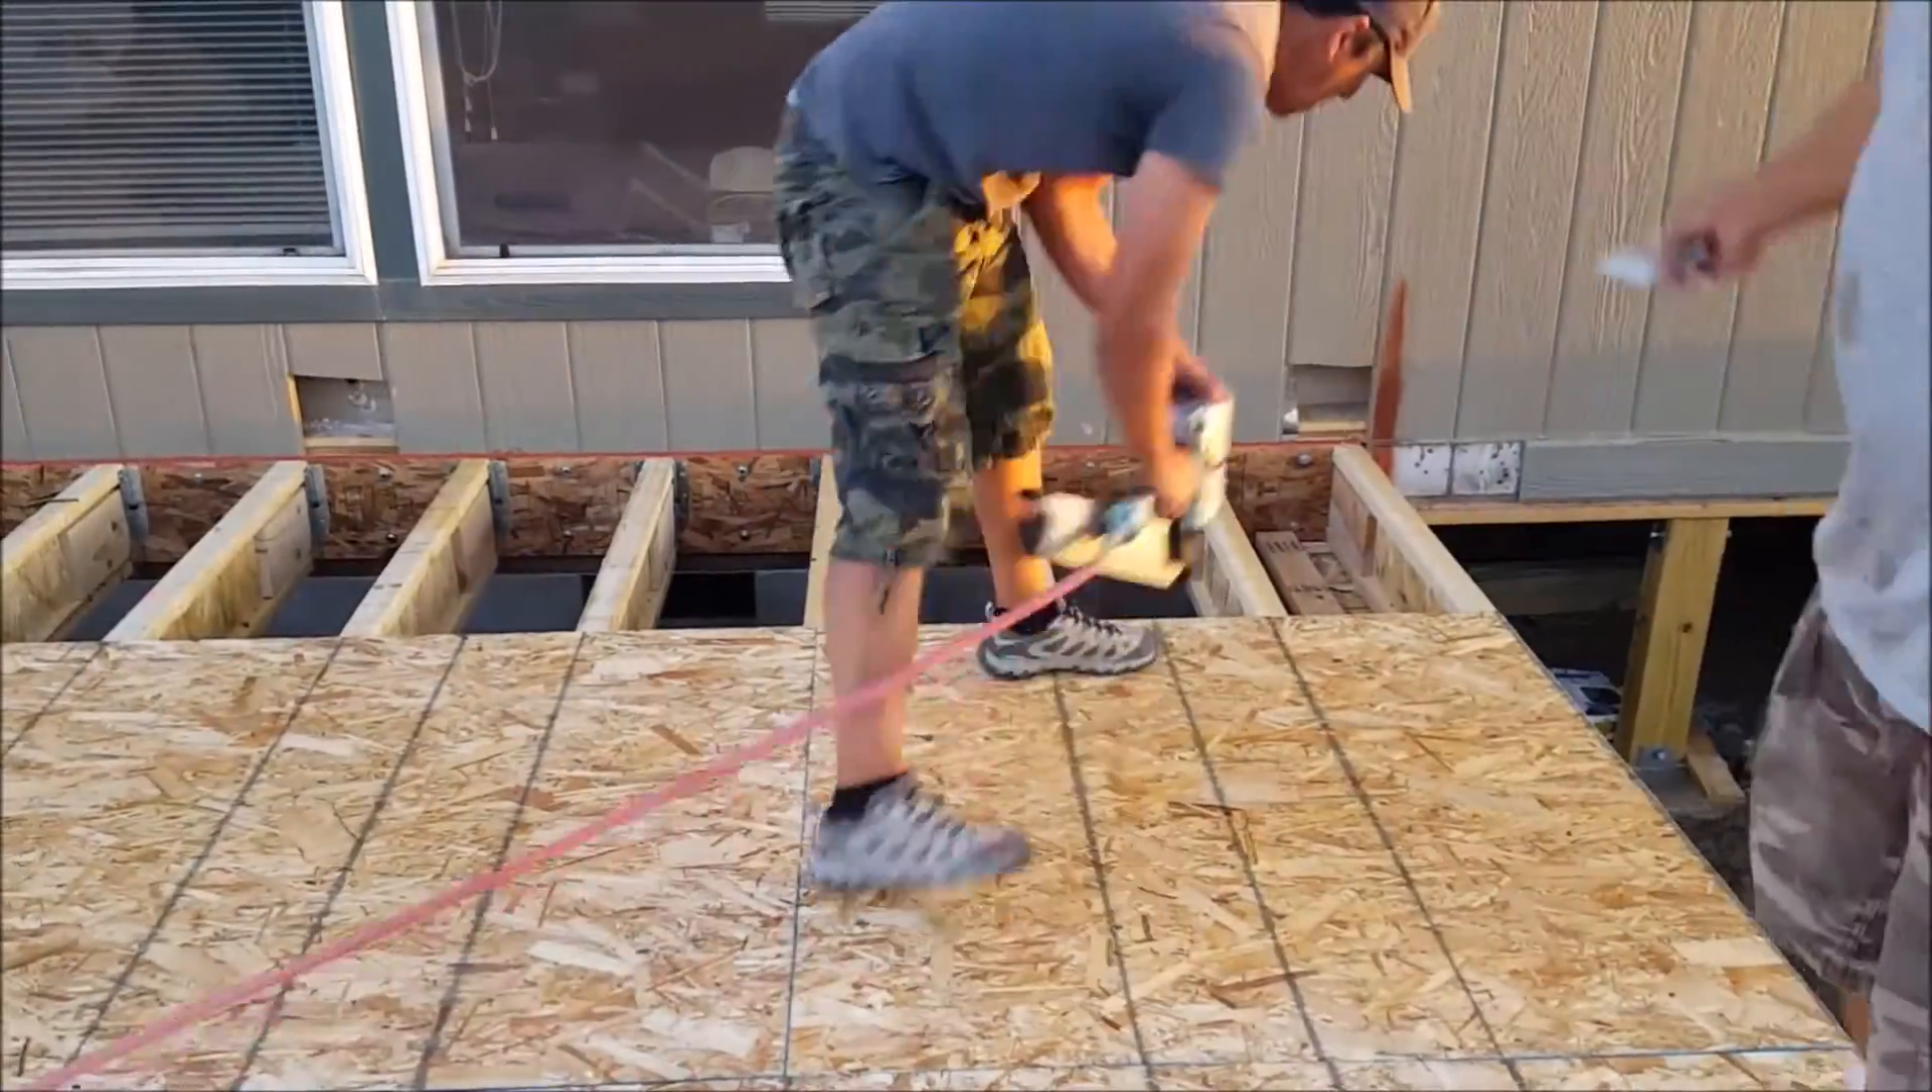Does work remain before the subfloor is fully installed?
Yes.